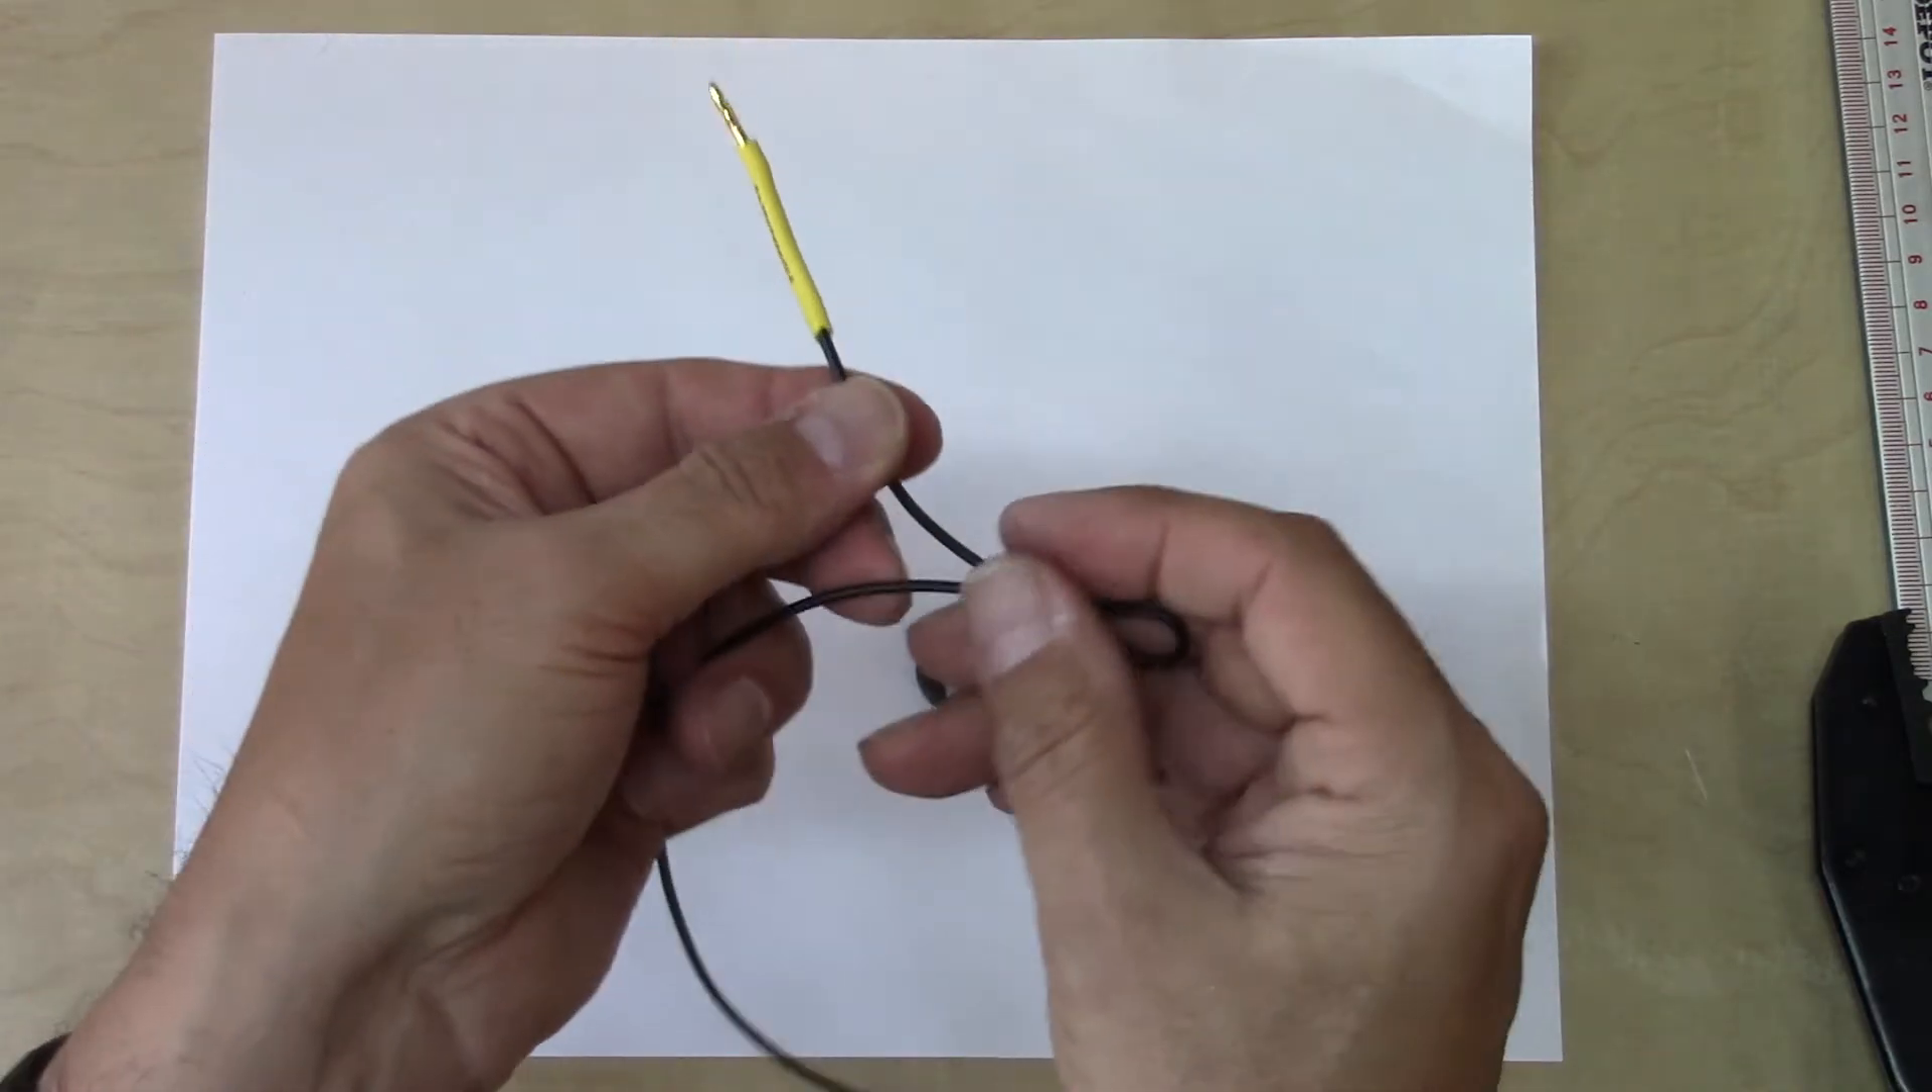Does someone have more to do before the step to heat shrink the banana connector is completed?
No.